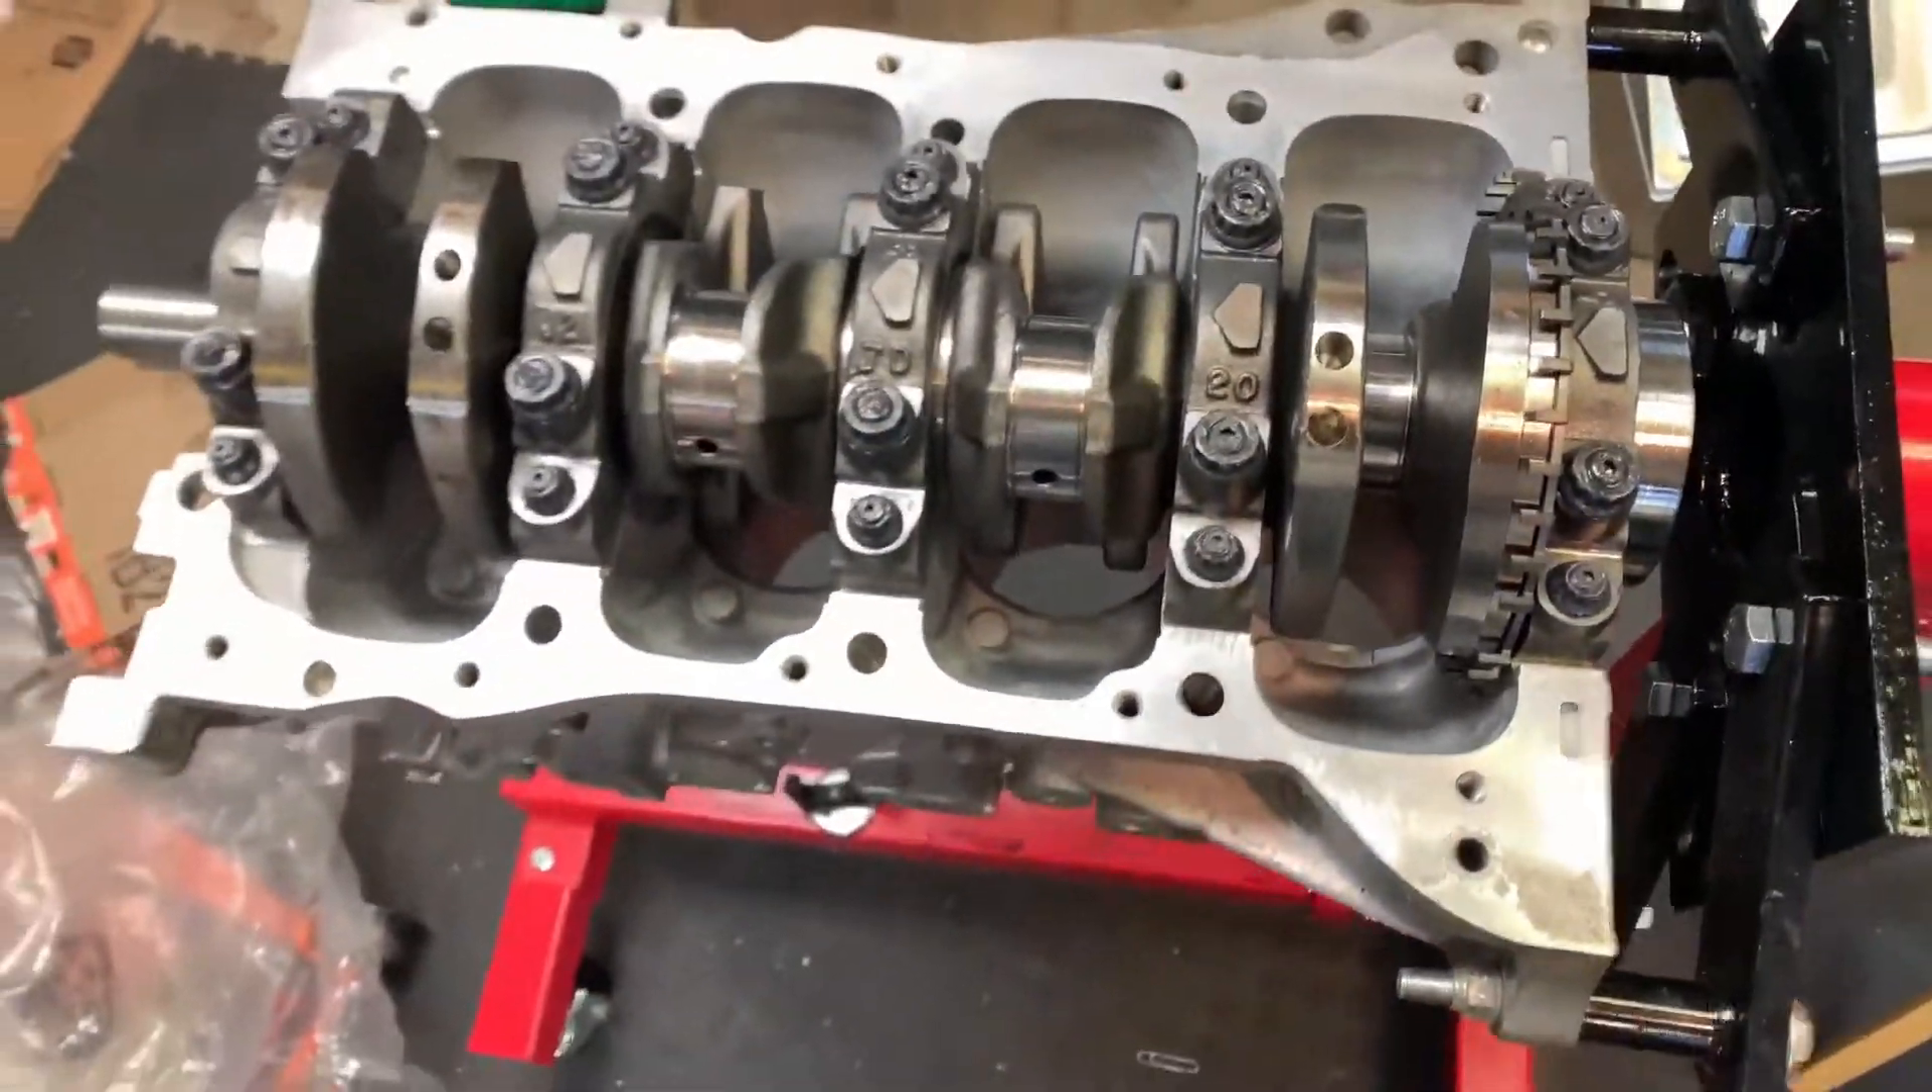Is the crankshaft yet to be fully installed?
No.